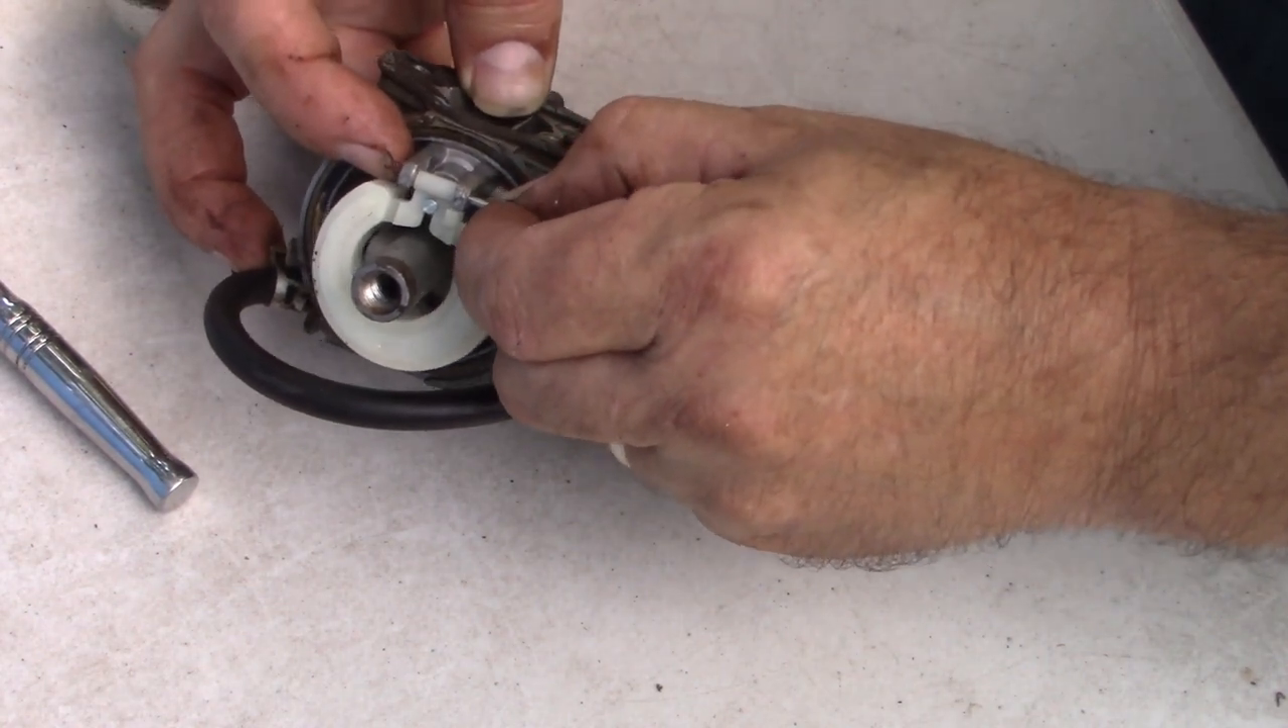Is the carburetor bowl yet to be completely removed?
No.